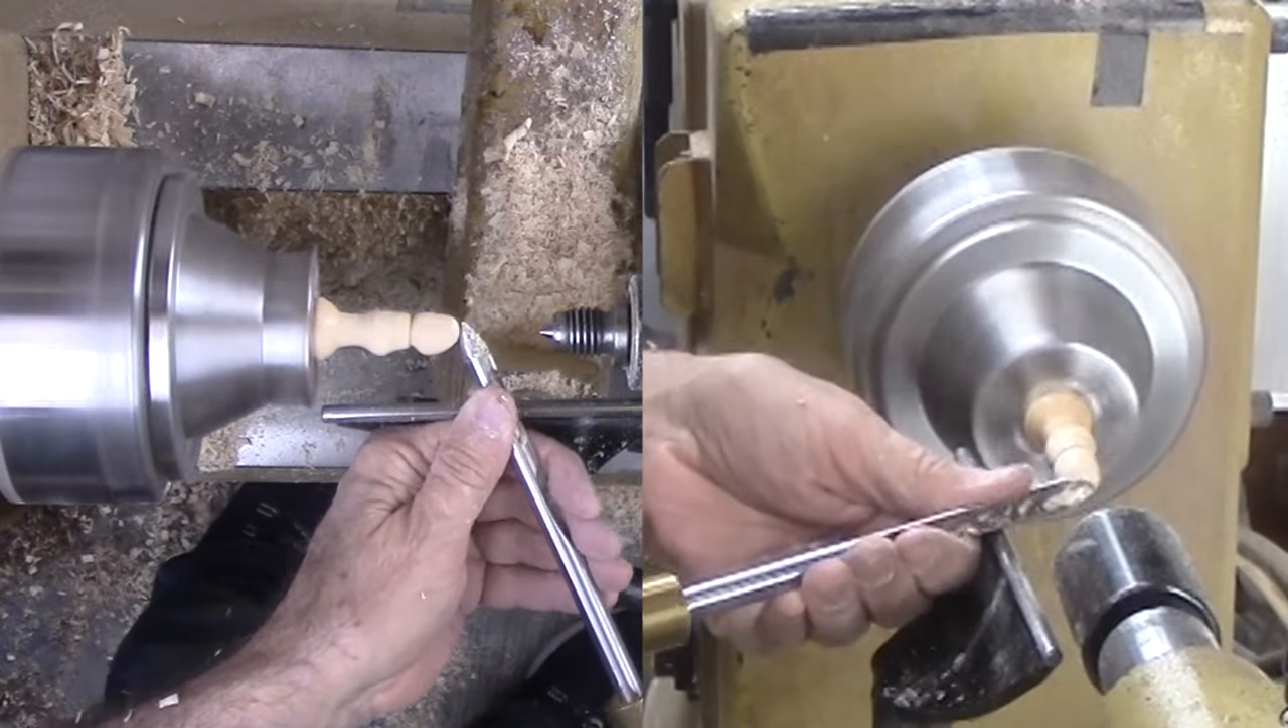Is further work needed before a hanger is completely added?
Yes.